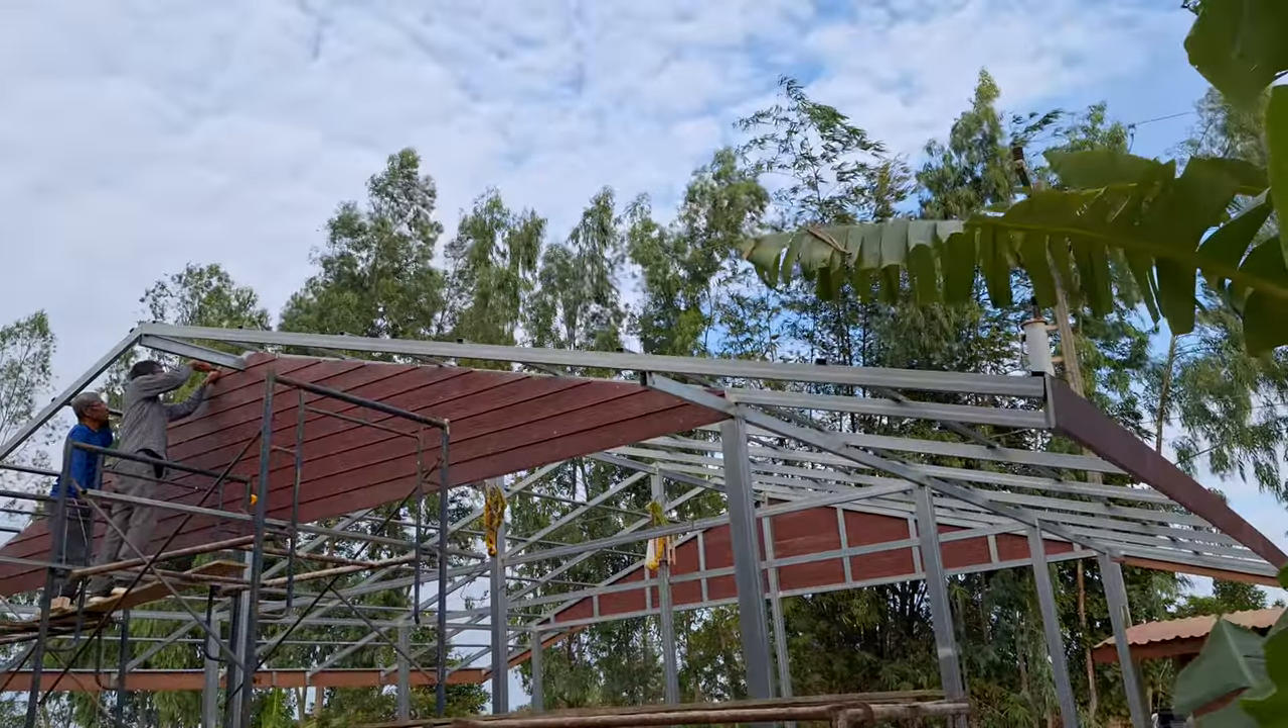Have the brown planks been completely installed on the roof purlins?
No.